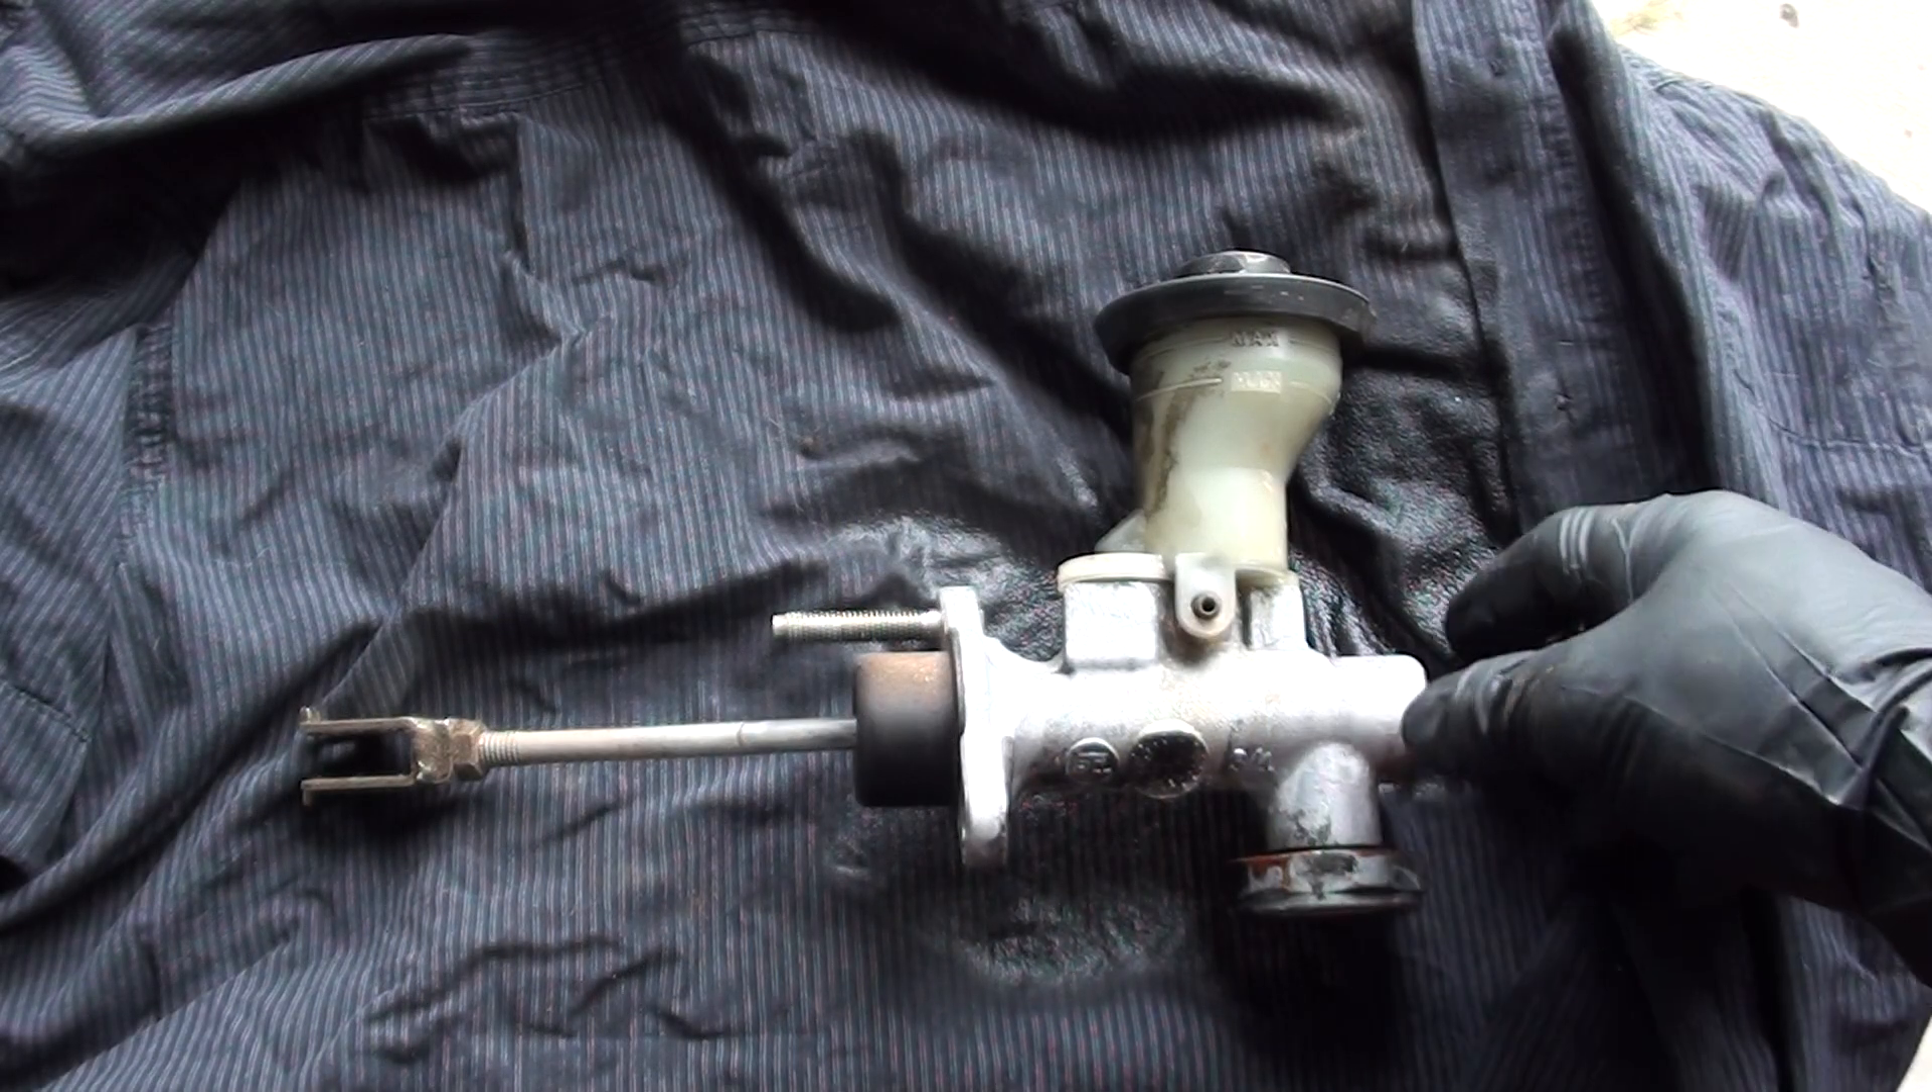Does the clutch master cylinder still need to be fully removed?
No.